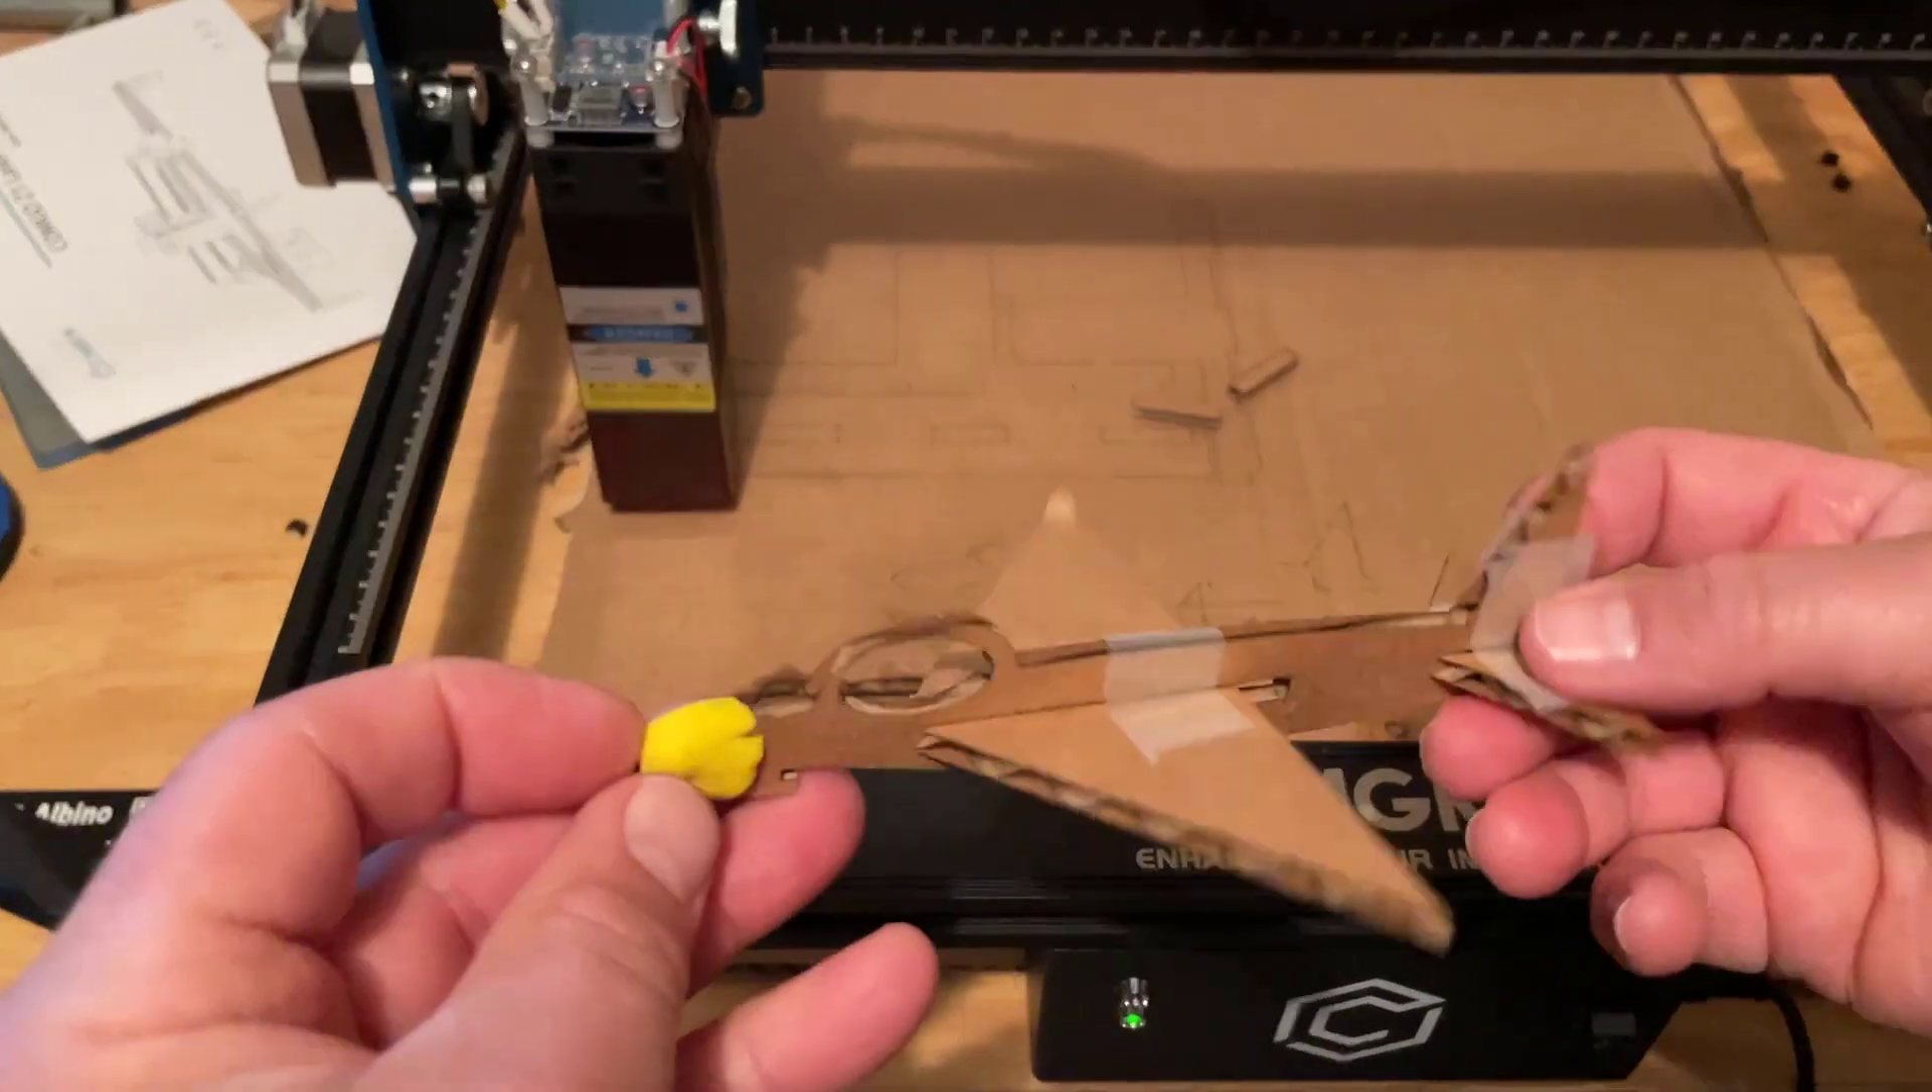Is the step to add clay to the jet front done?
Yes.